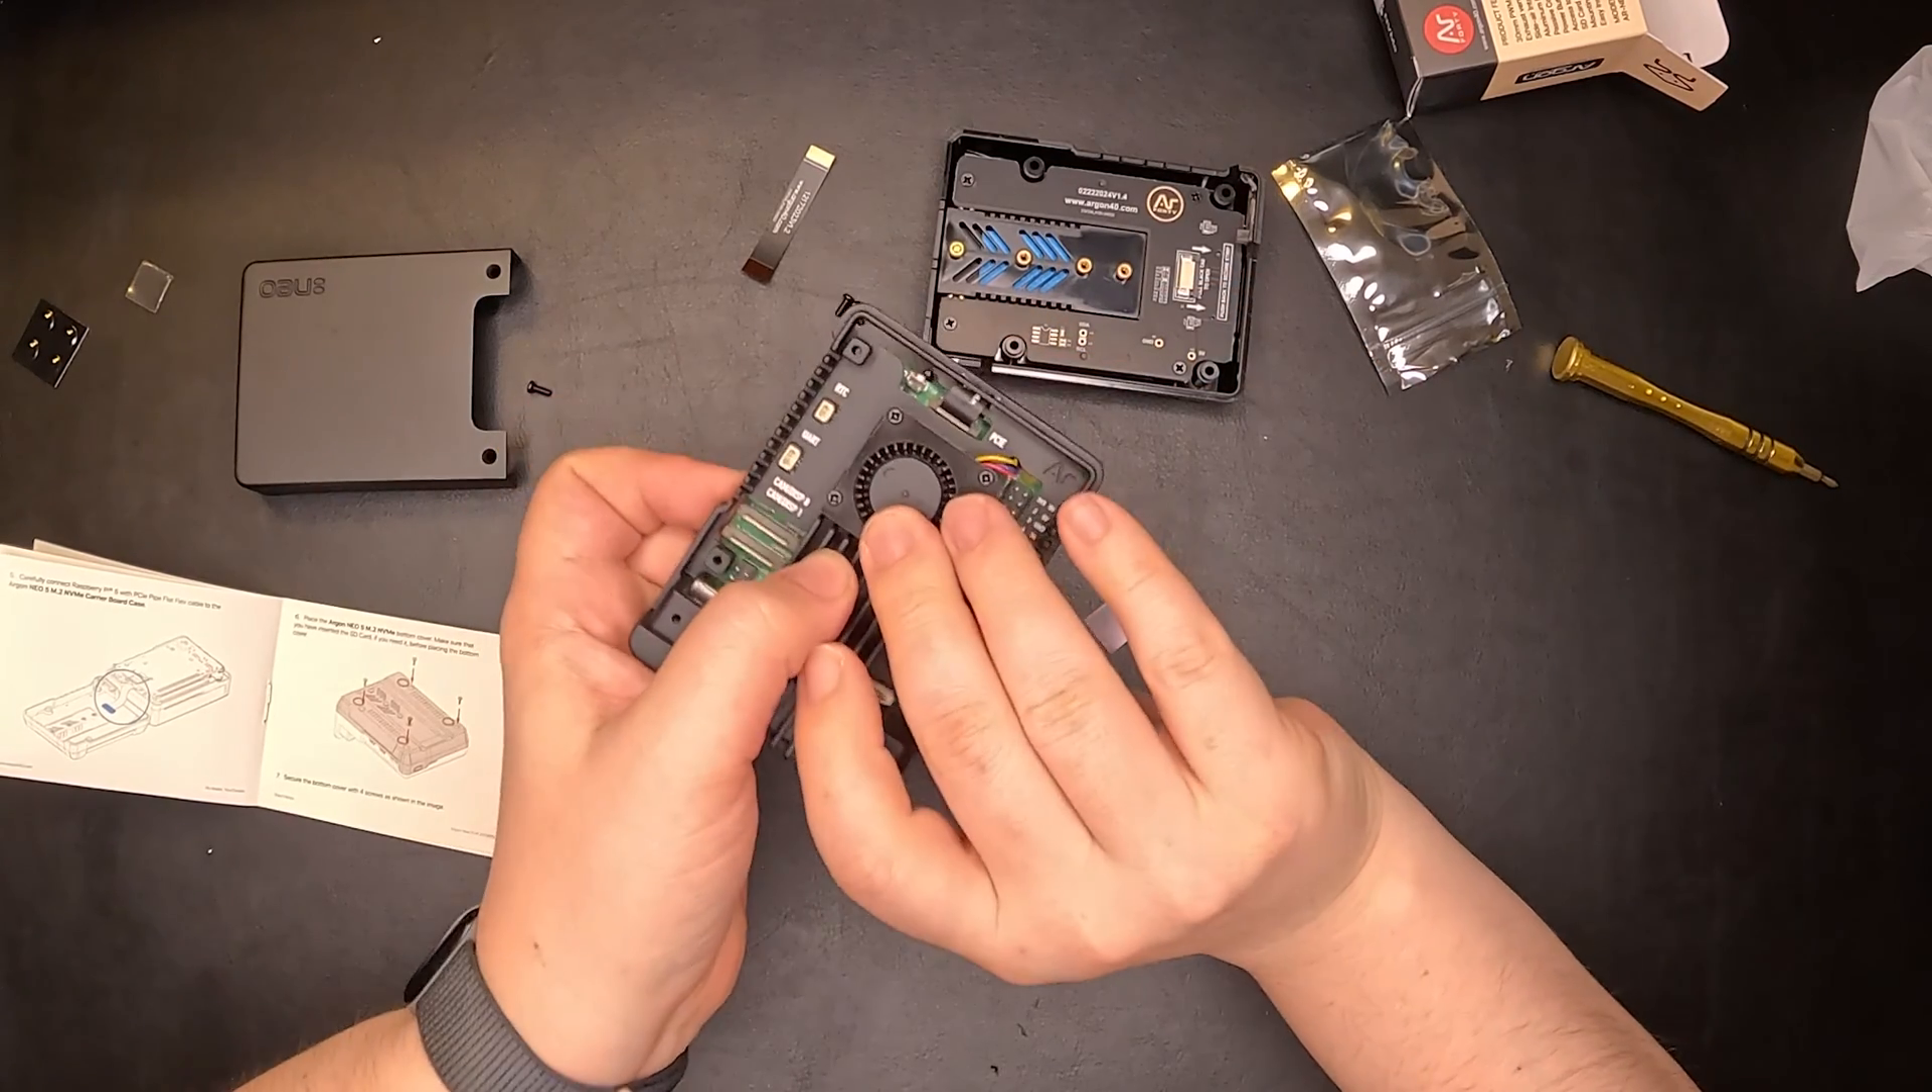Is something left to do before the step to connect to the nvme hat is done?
Yes.